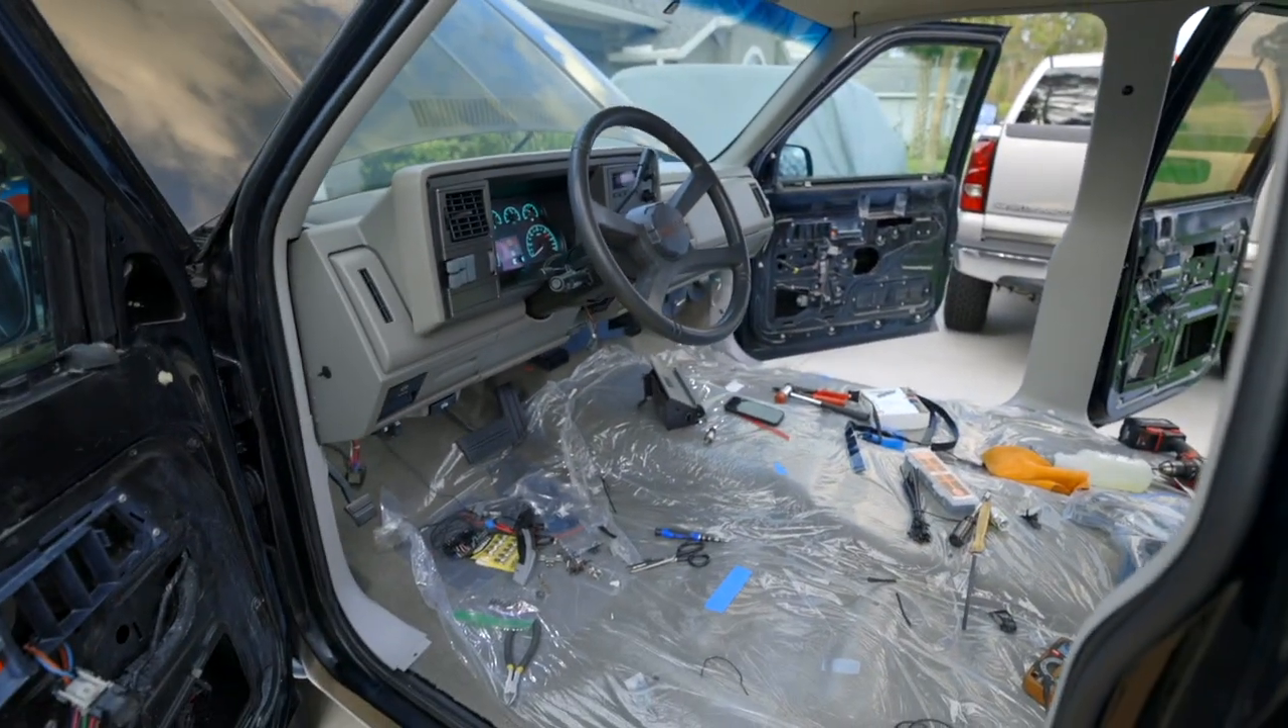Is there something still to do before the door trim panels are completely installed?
Yes.